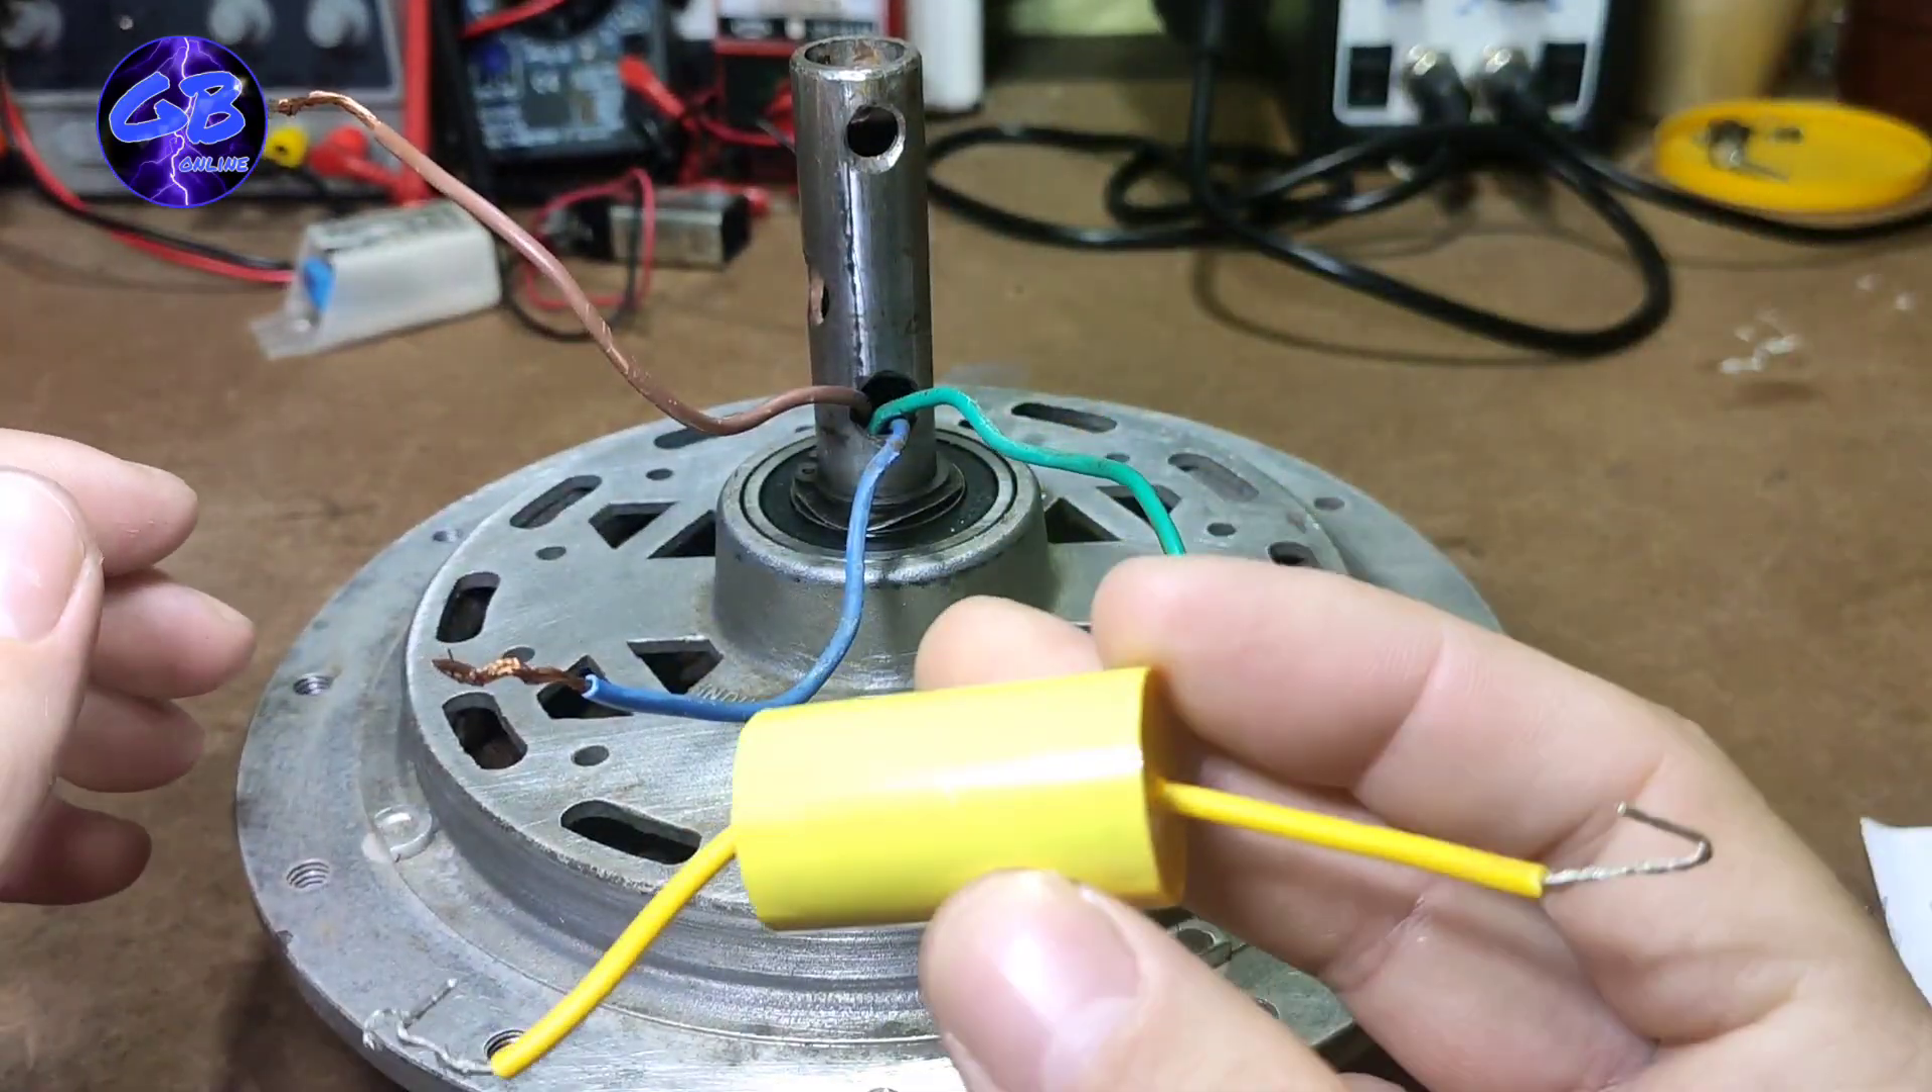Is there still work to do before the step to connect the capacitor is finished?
Yes.